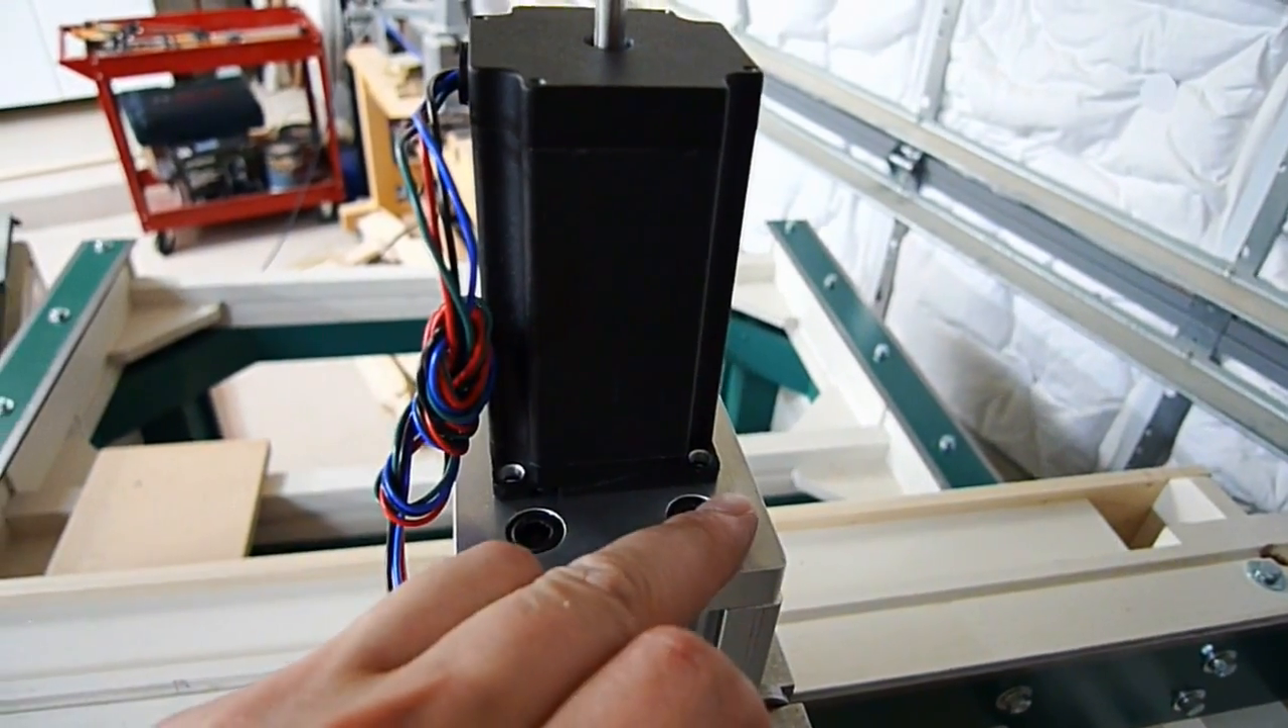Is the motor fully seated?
Yes.